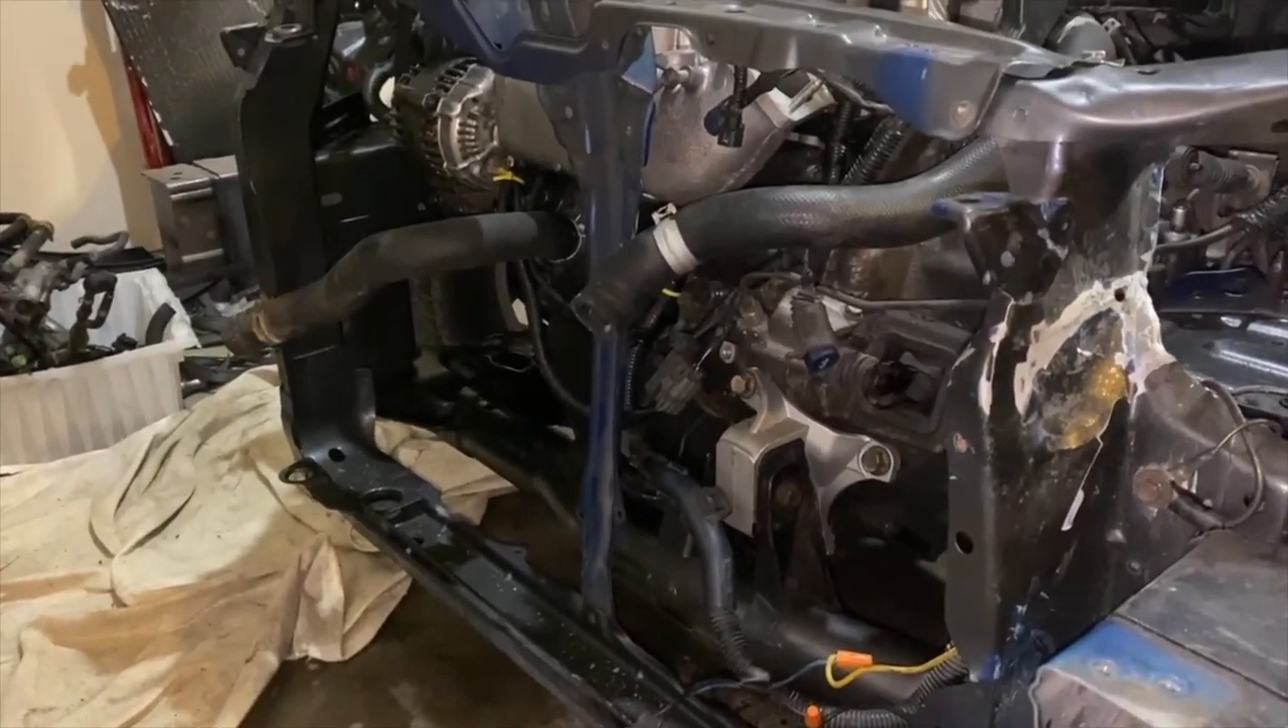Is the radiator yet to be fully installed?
Yes.